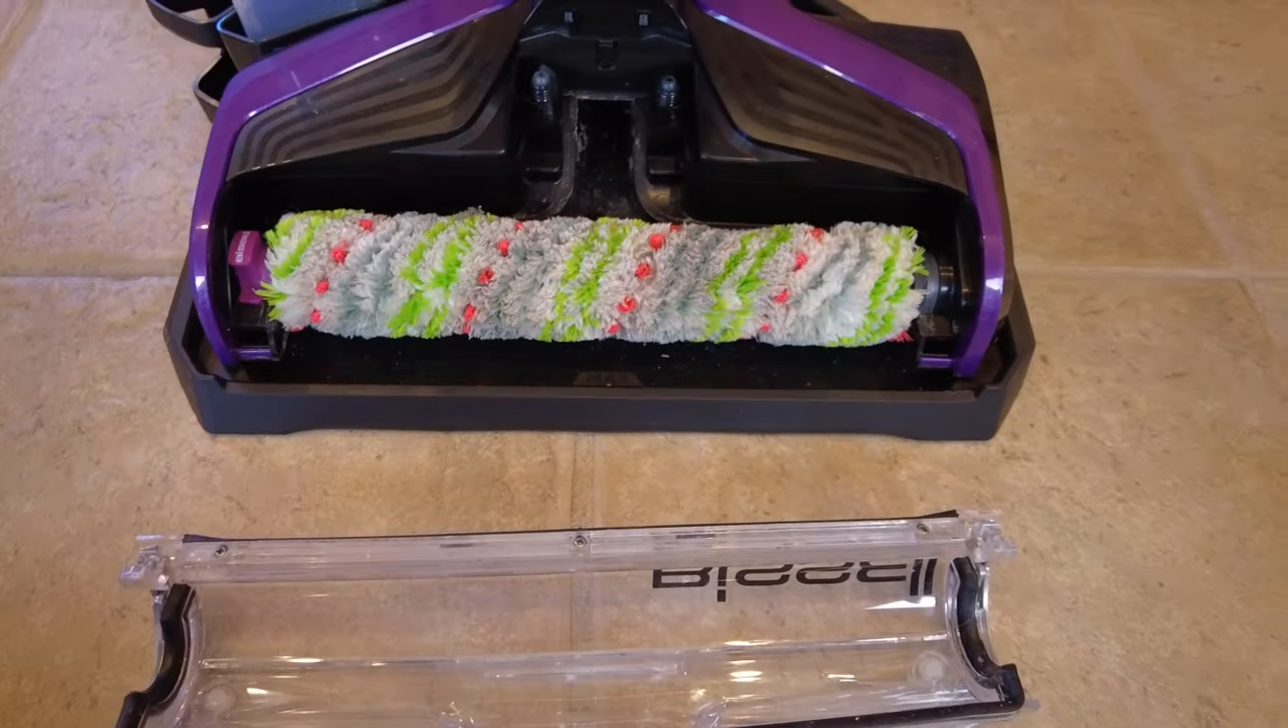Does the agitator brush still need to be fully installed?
No.